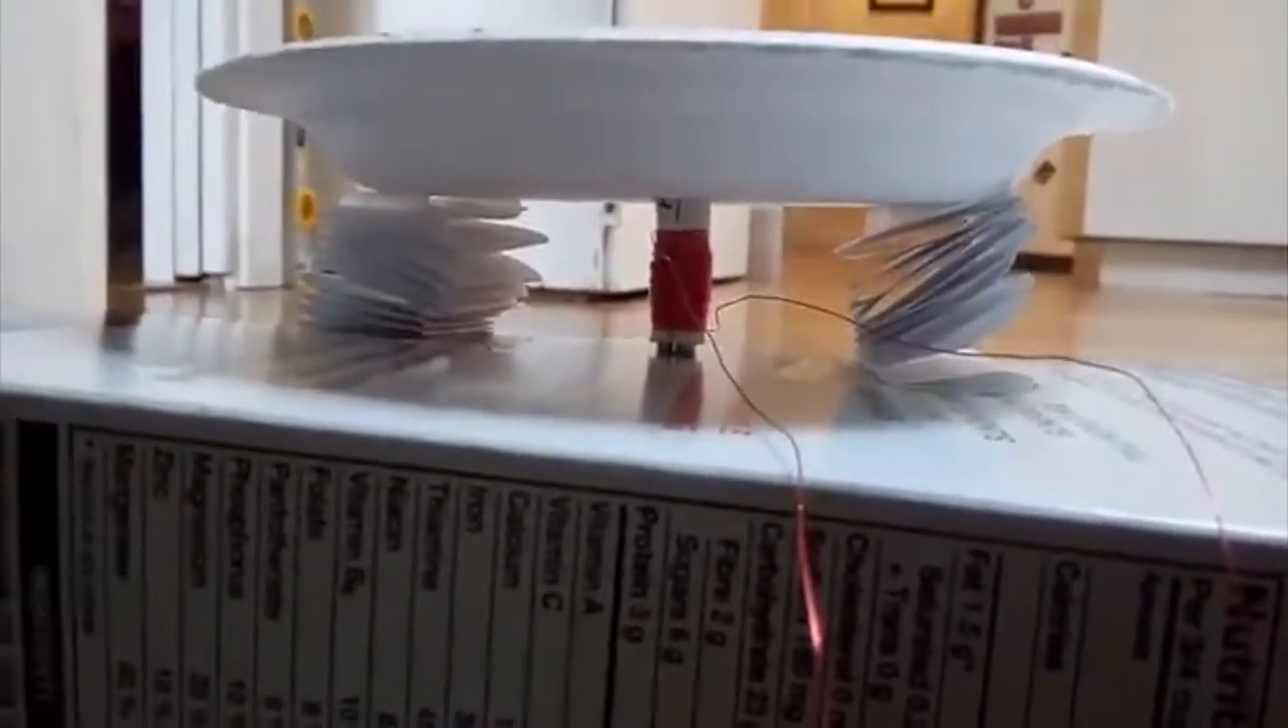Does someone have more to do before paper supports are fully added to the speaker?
No.